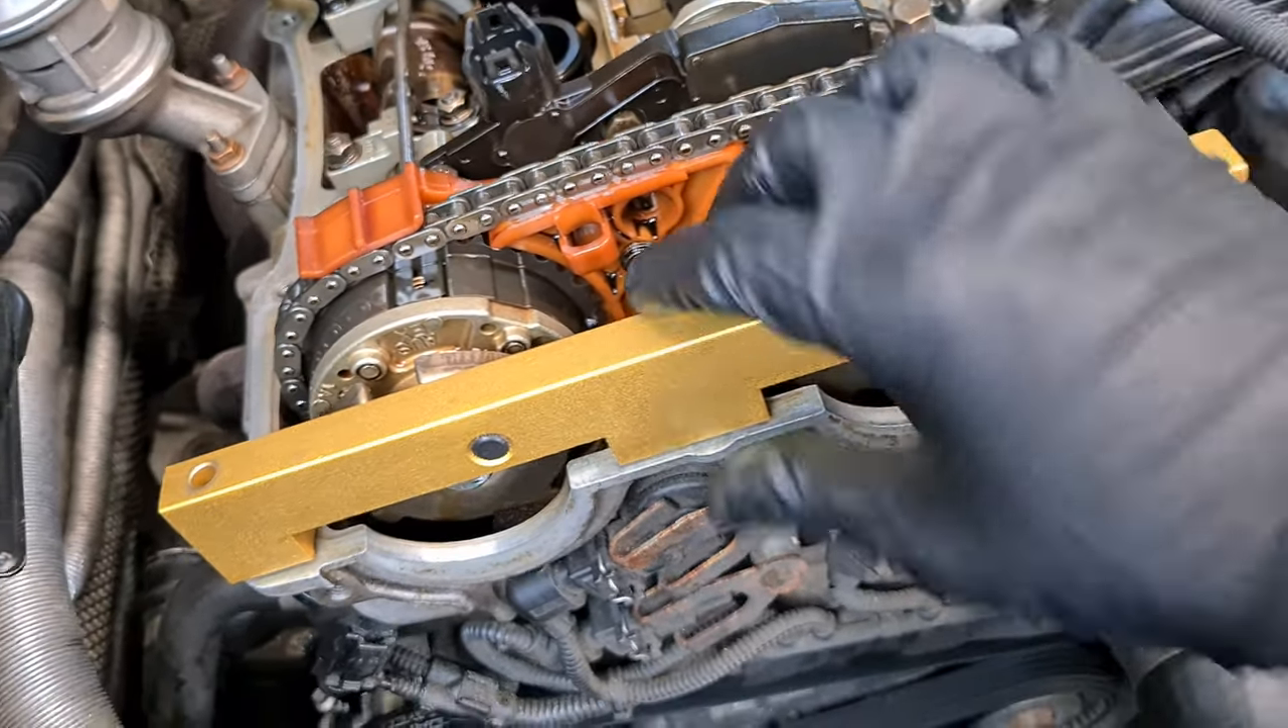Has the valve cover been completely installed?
No.